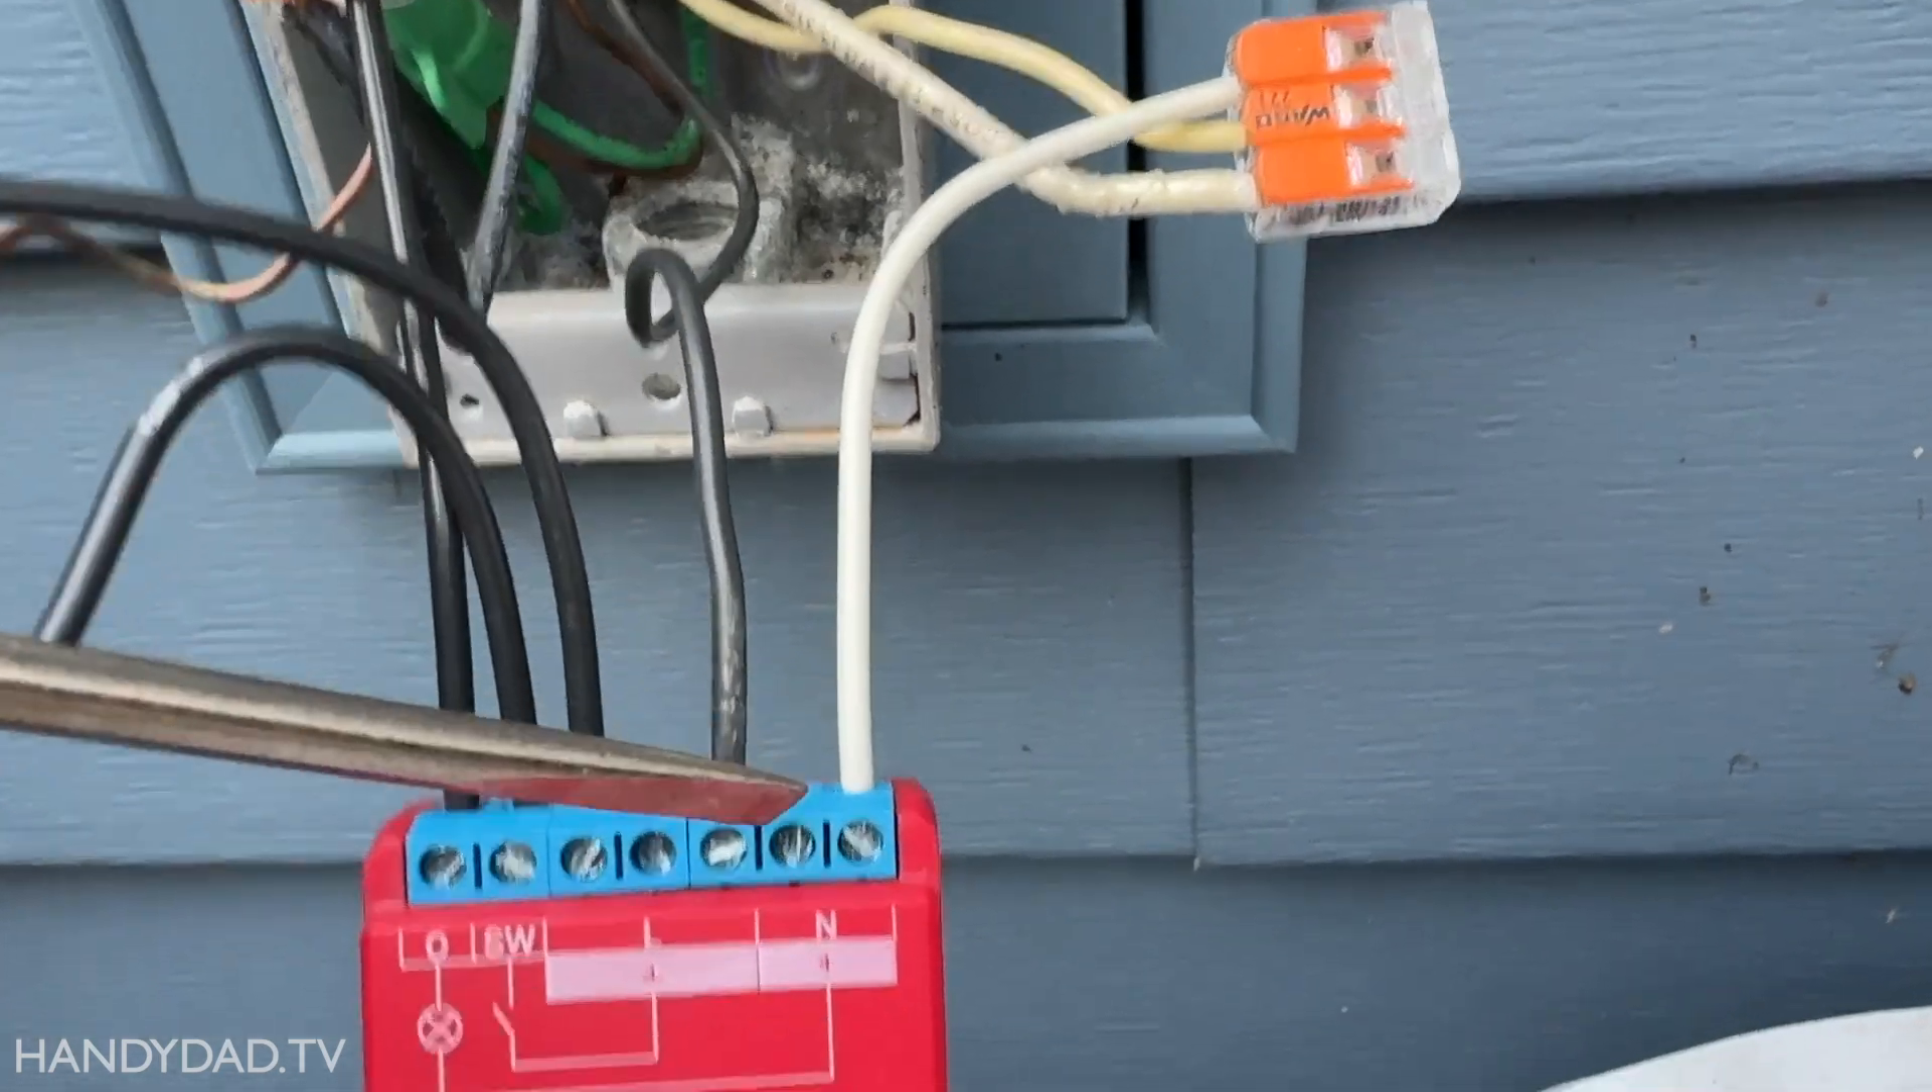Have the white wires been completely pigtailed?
Yes.